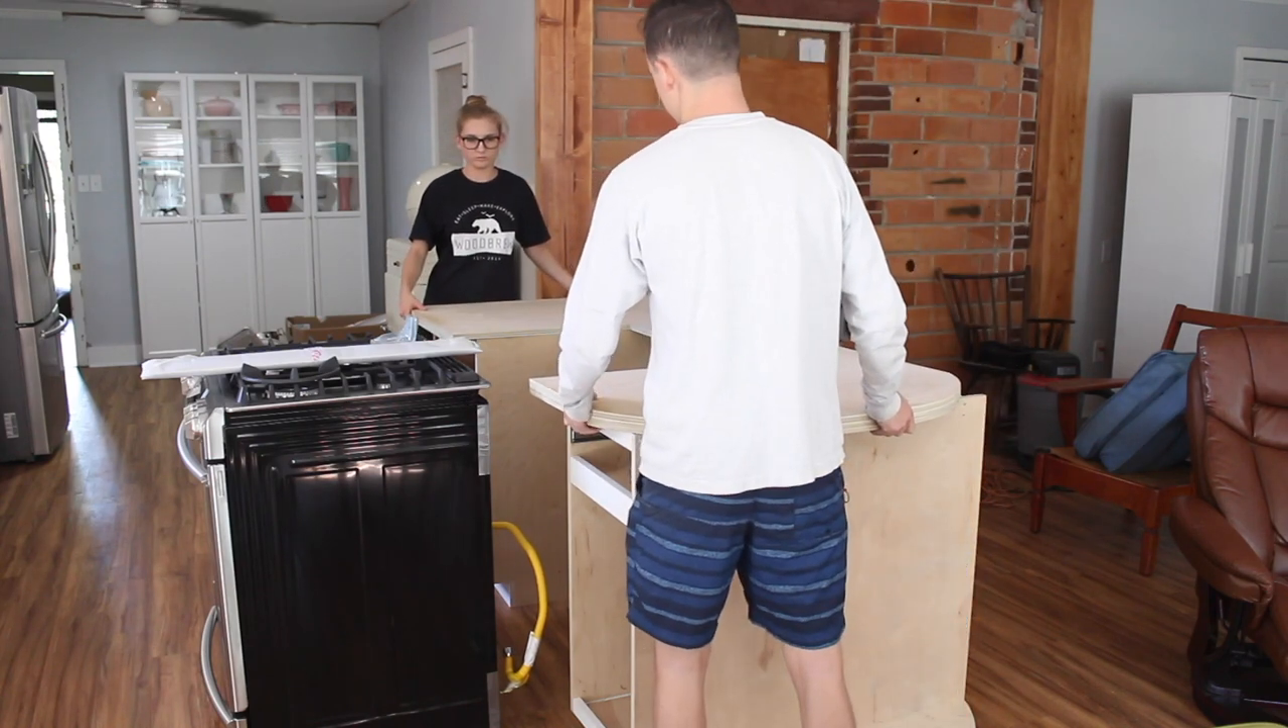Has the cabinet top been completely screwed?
No.